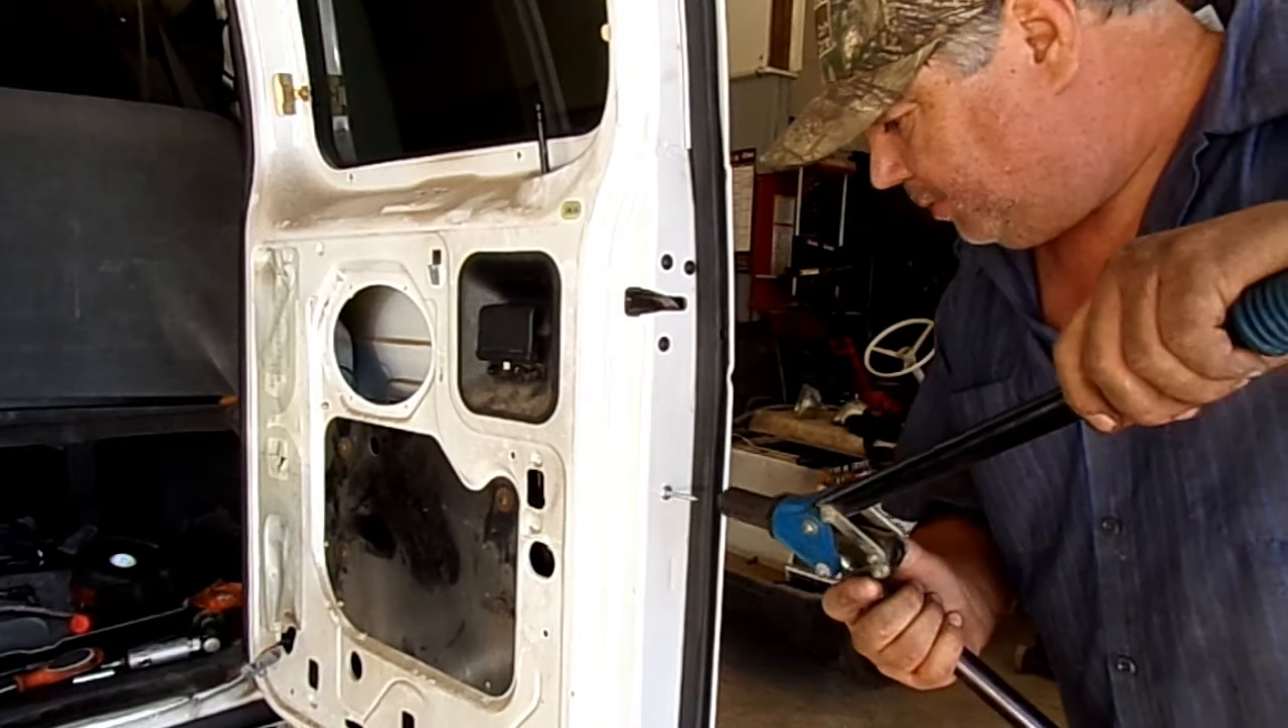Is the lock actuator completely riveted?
No.